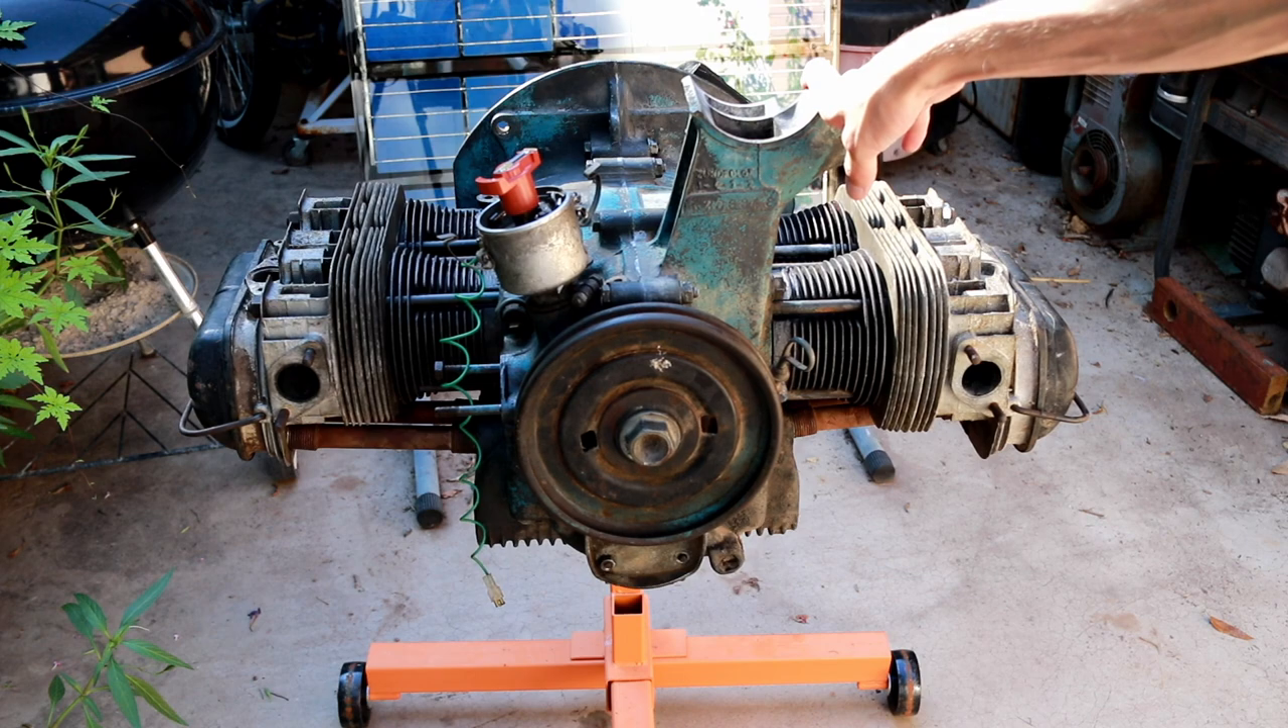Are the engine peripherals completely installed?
No.